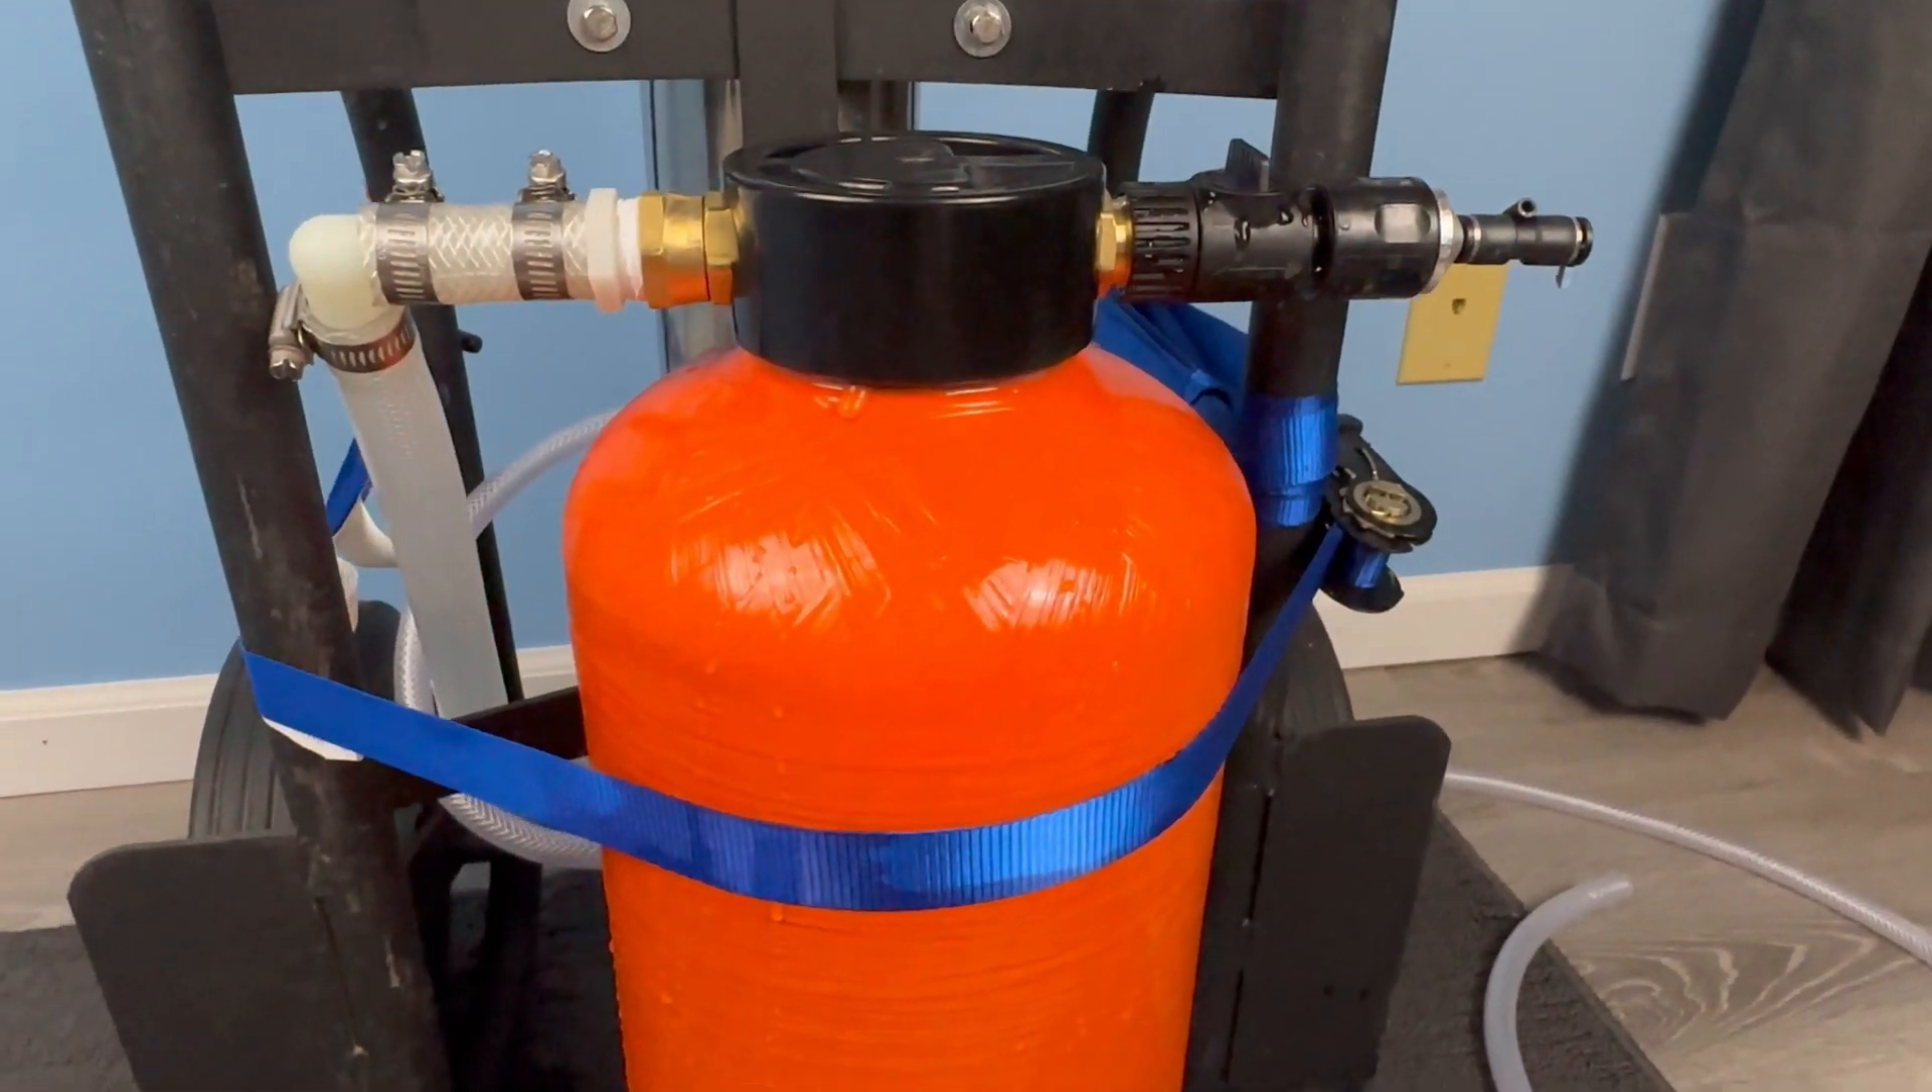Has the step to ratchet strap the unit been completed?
Yes.